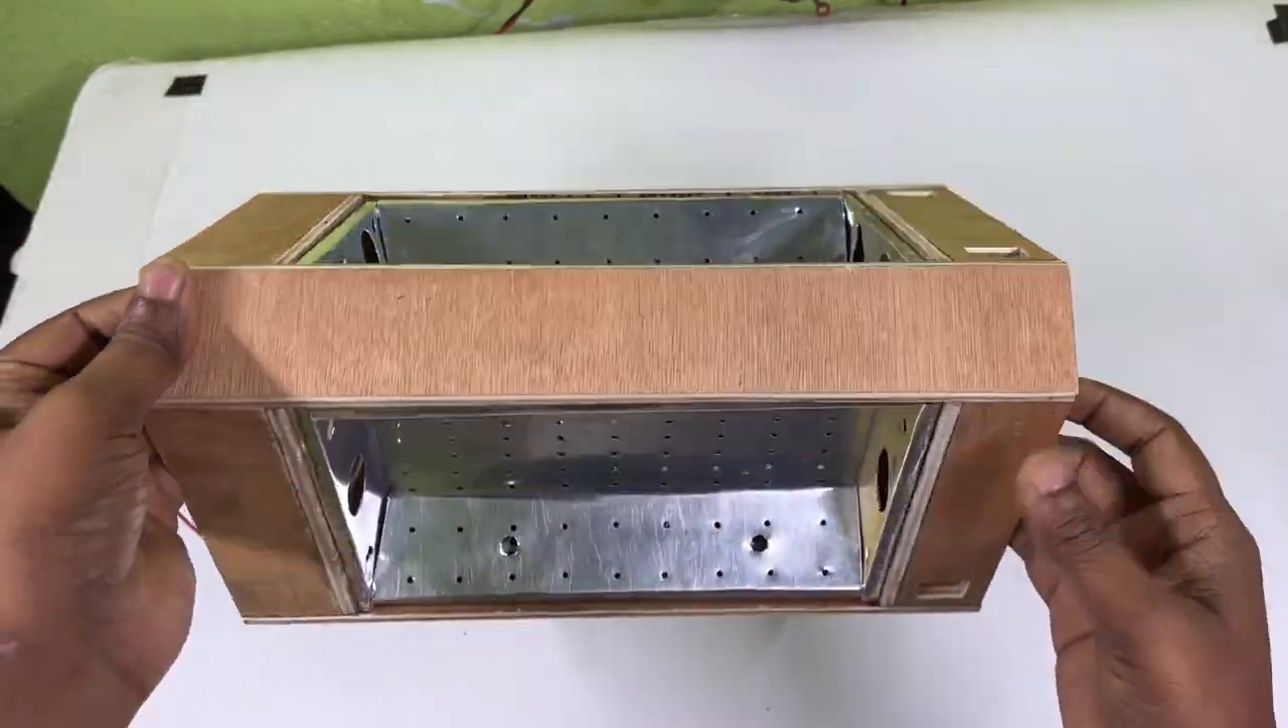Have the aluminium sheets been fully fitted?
Yes.